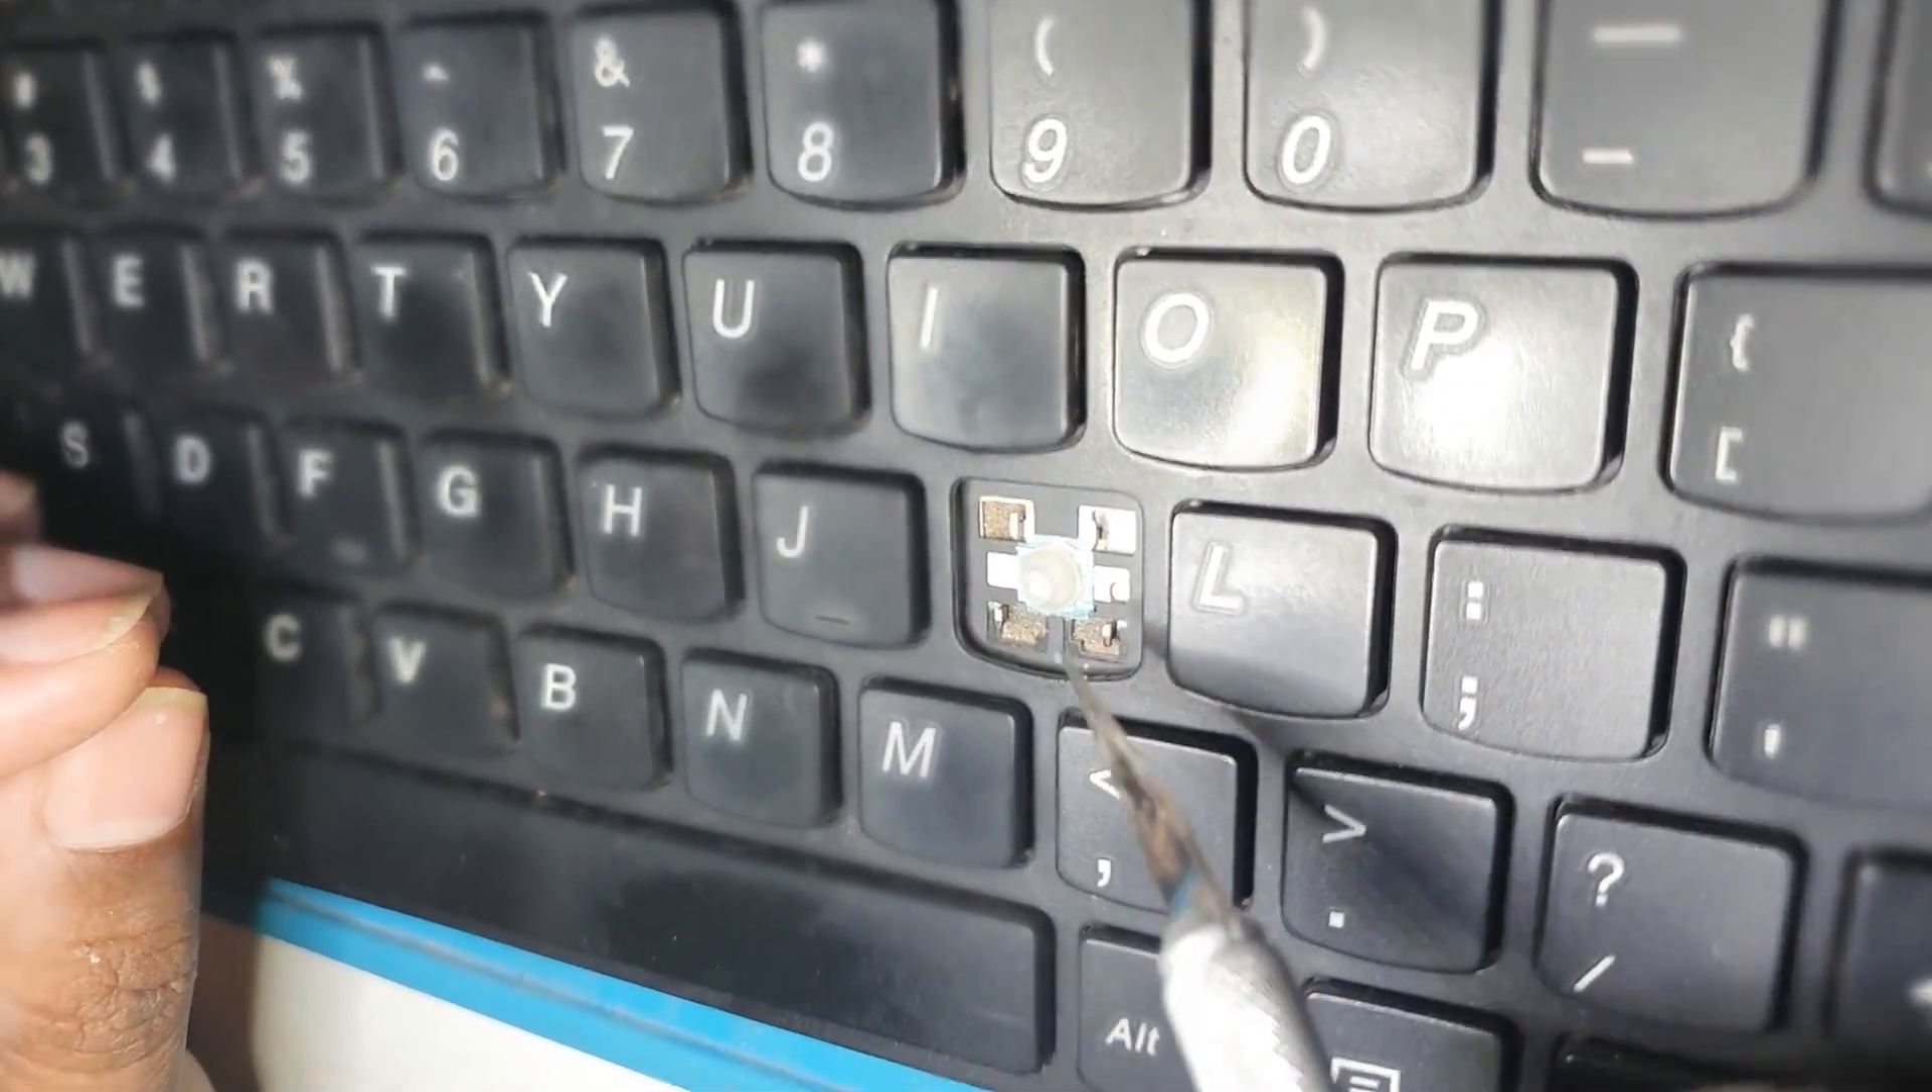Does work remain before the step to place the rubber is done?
No.